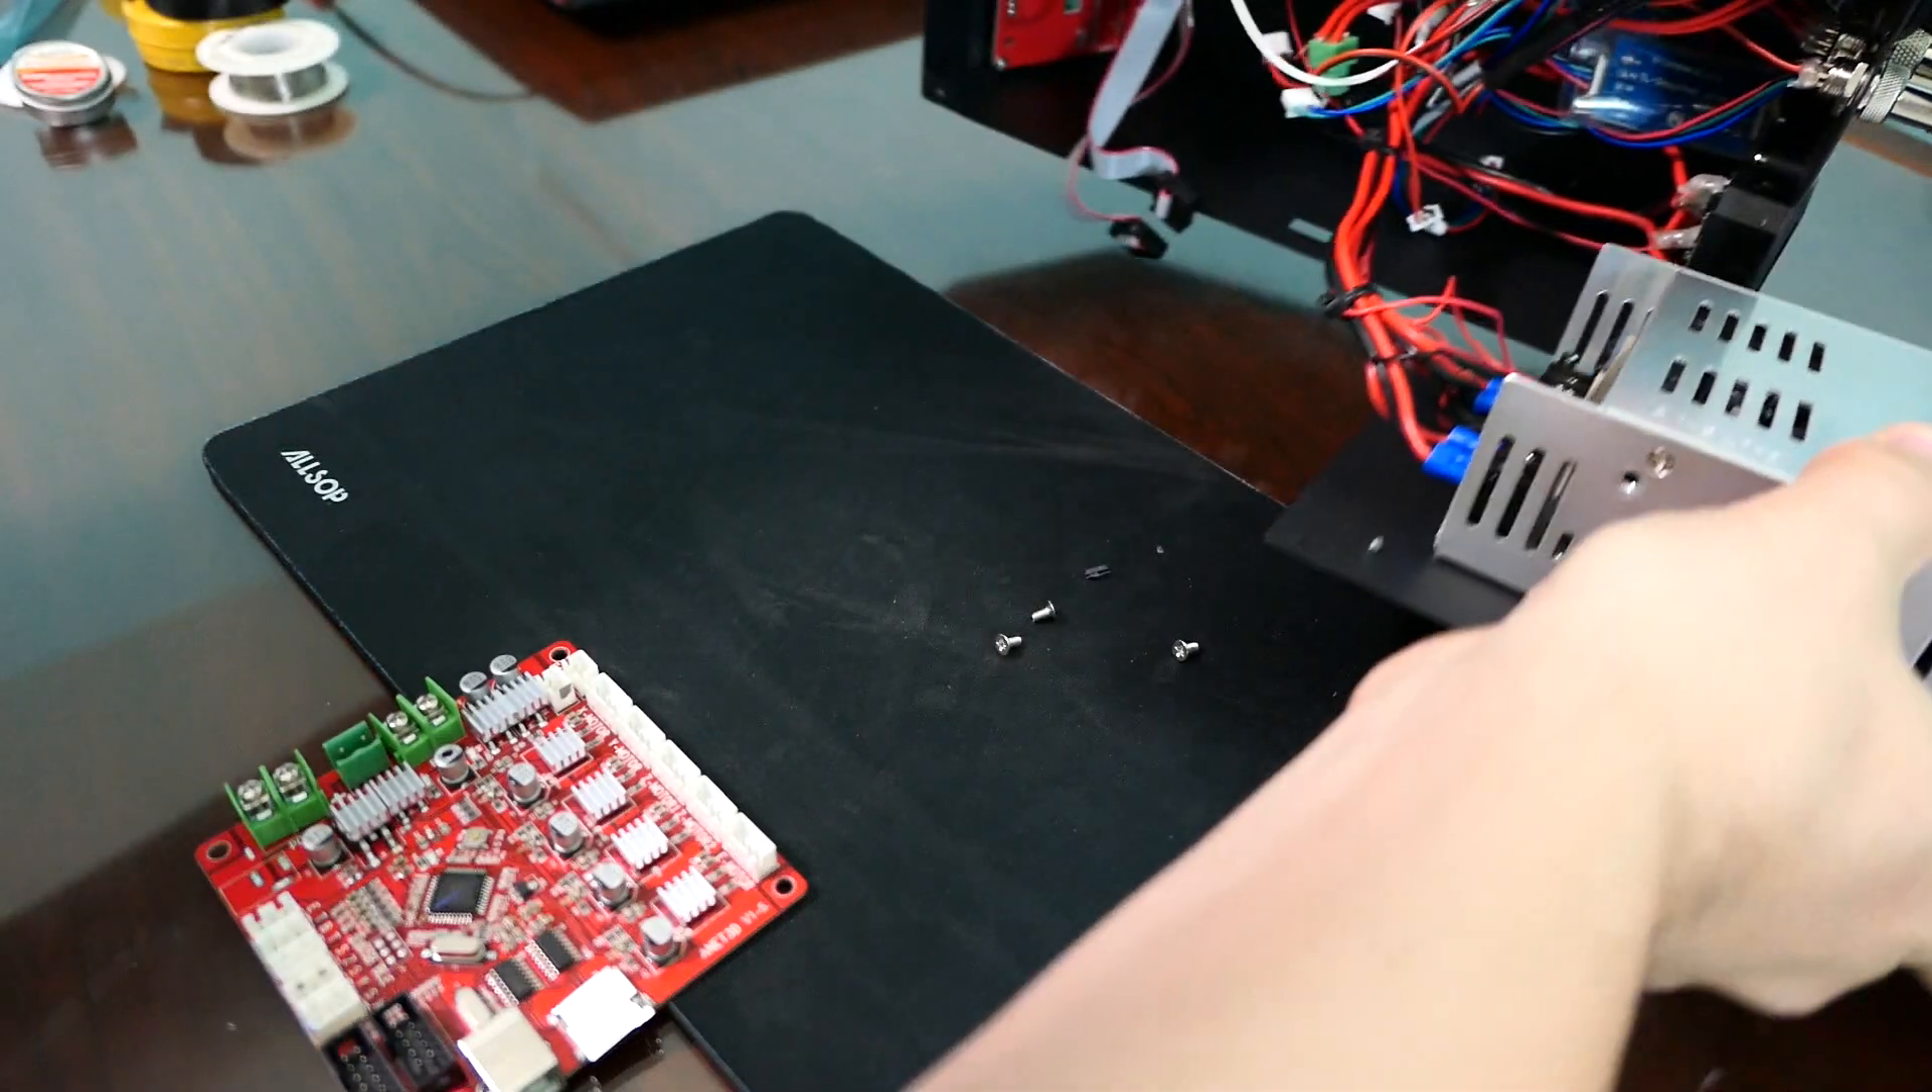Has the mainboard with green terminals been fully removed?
Yes.